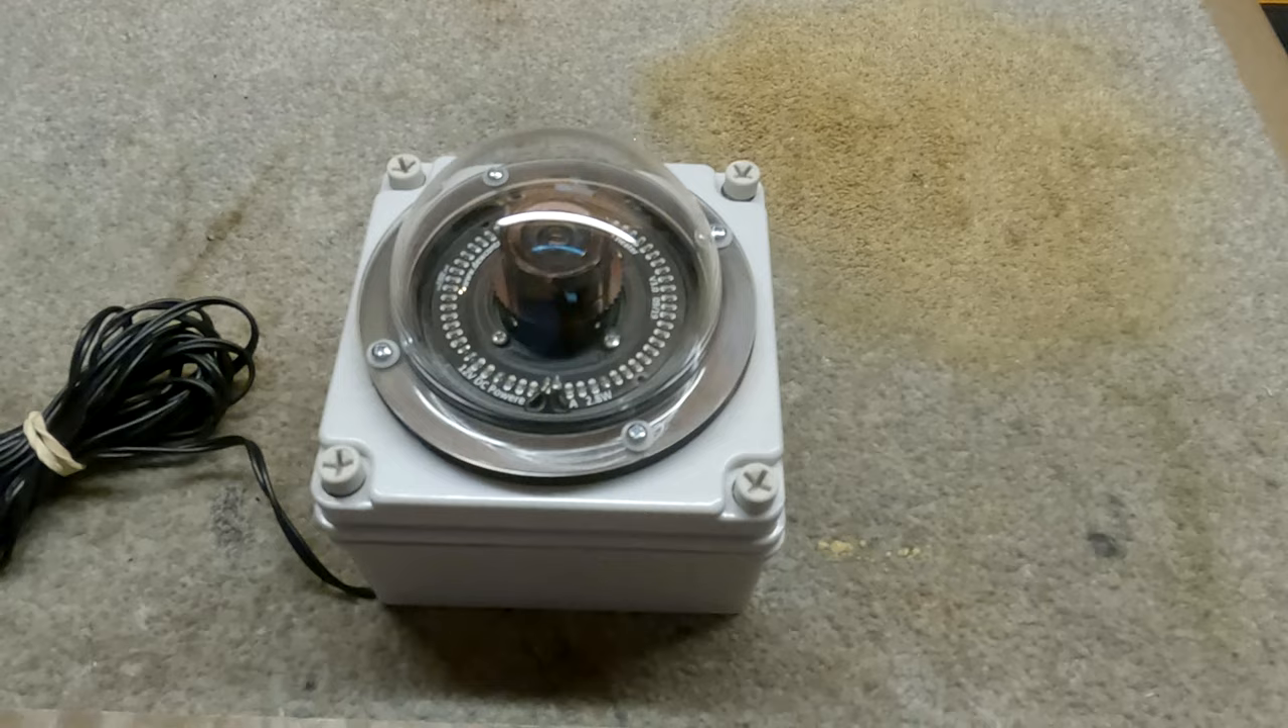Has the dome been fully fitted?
Yes.